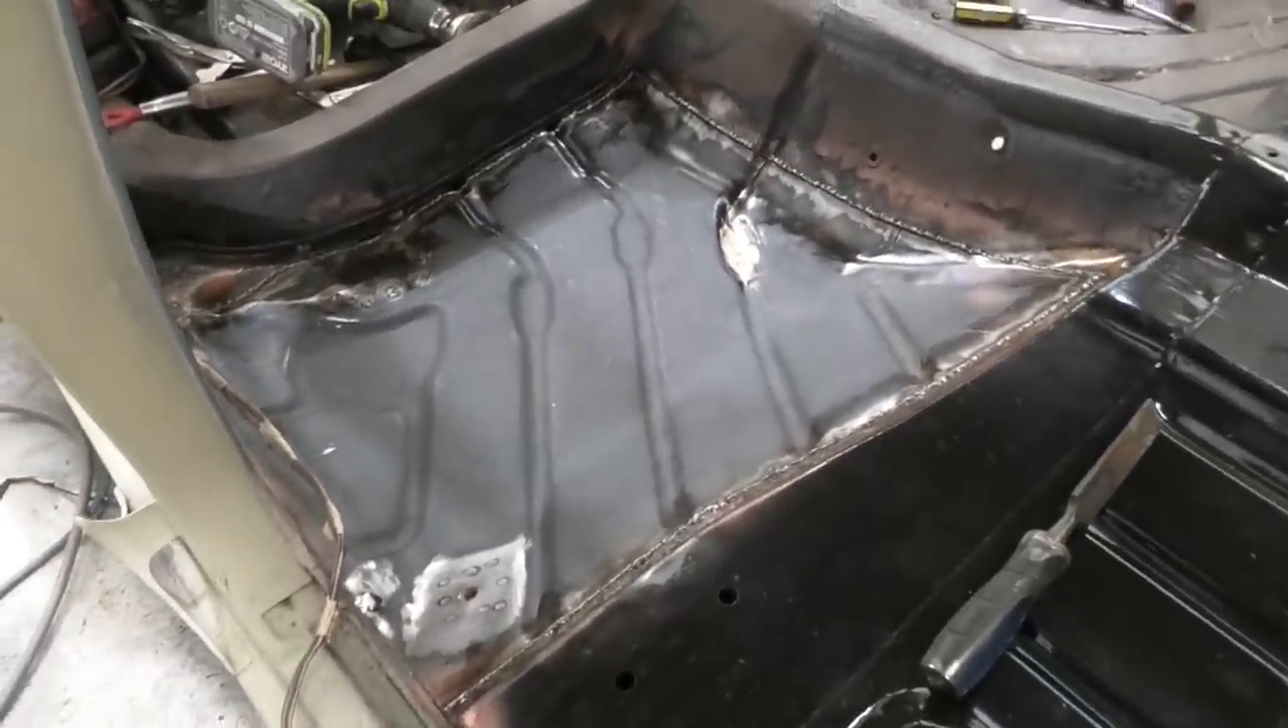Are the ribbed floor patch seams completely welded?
Yes.